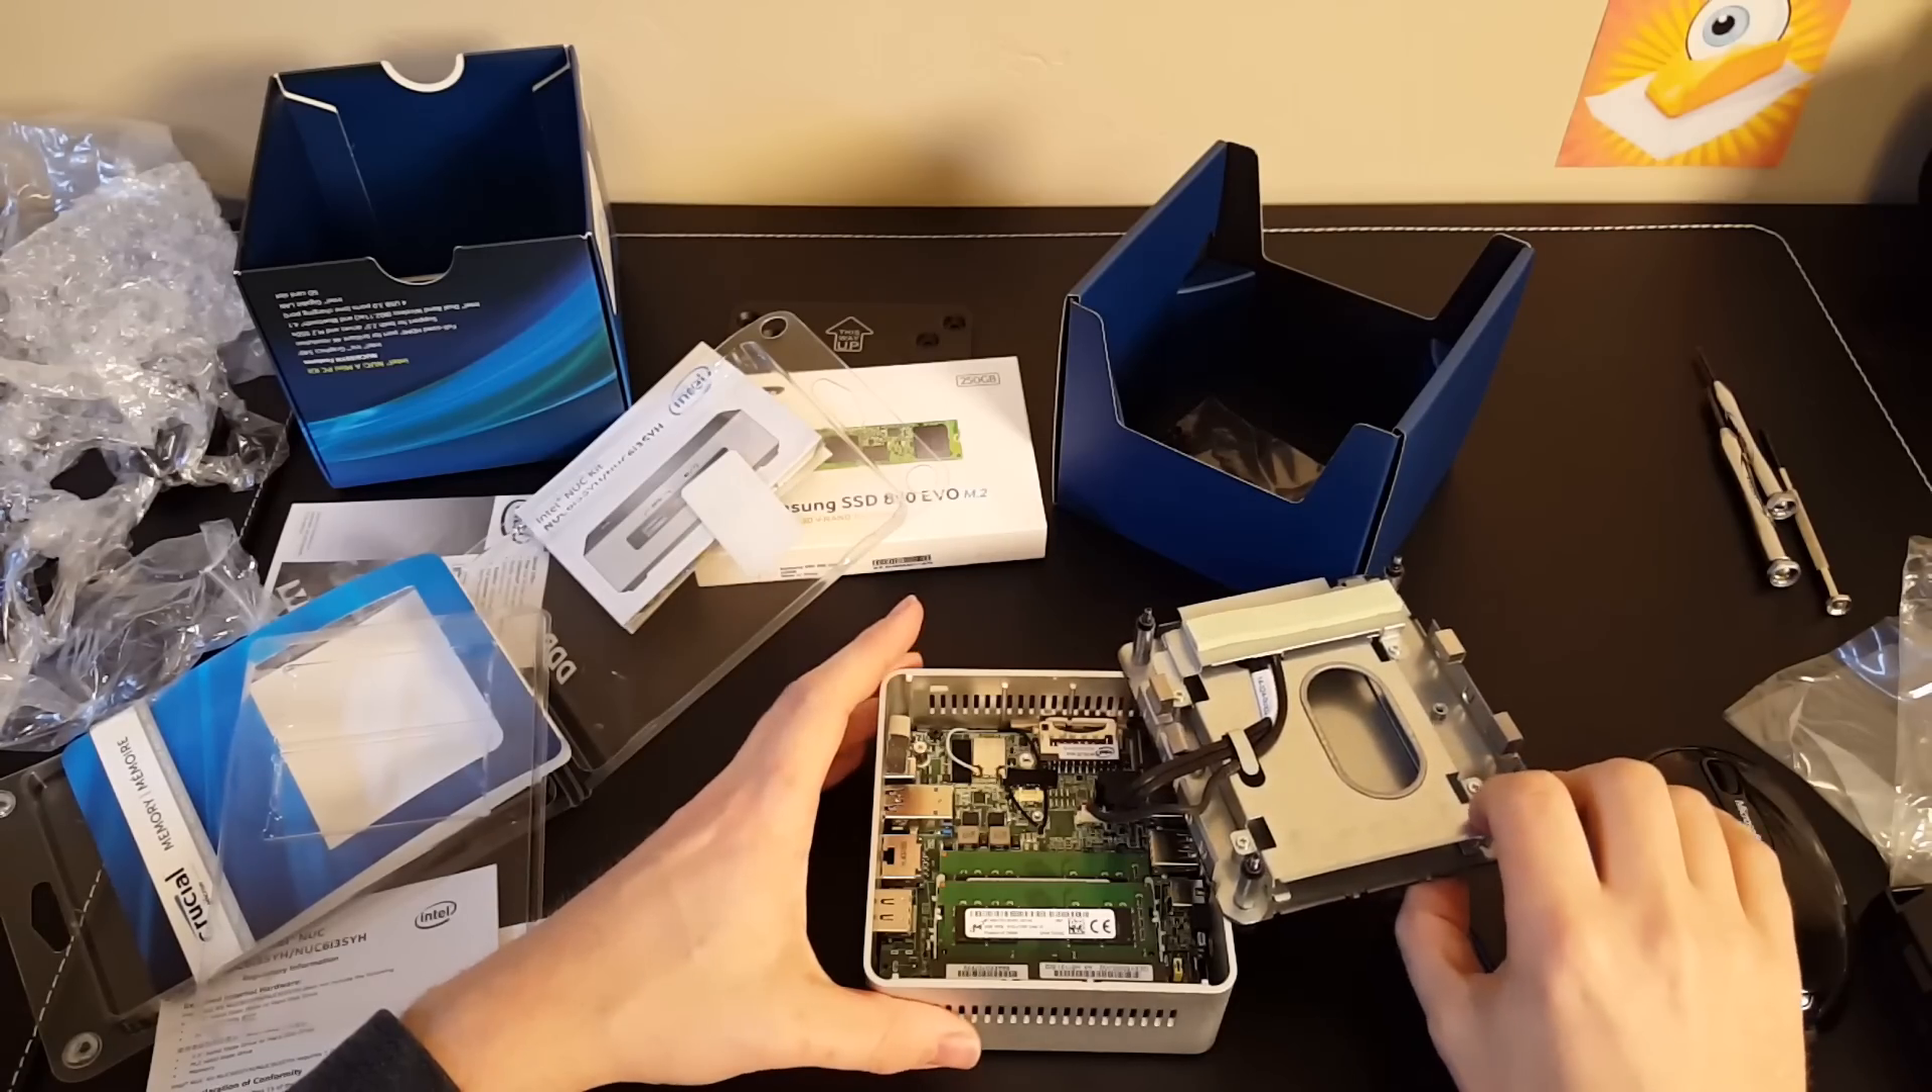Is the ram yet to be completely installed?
No.